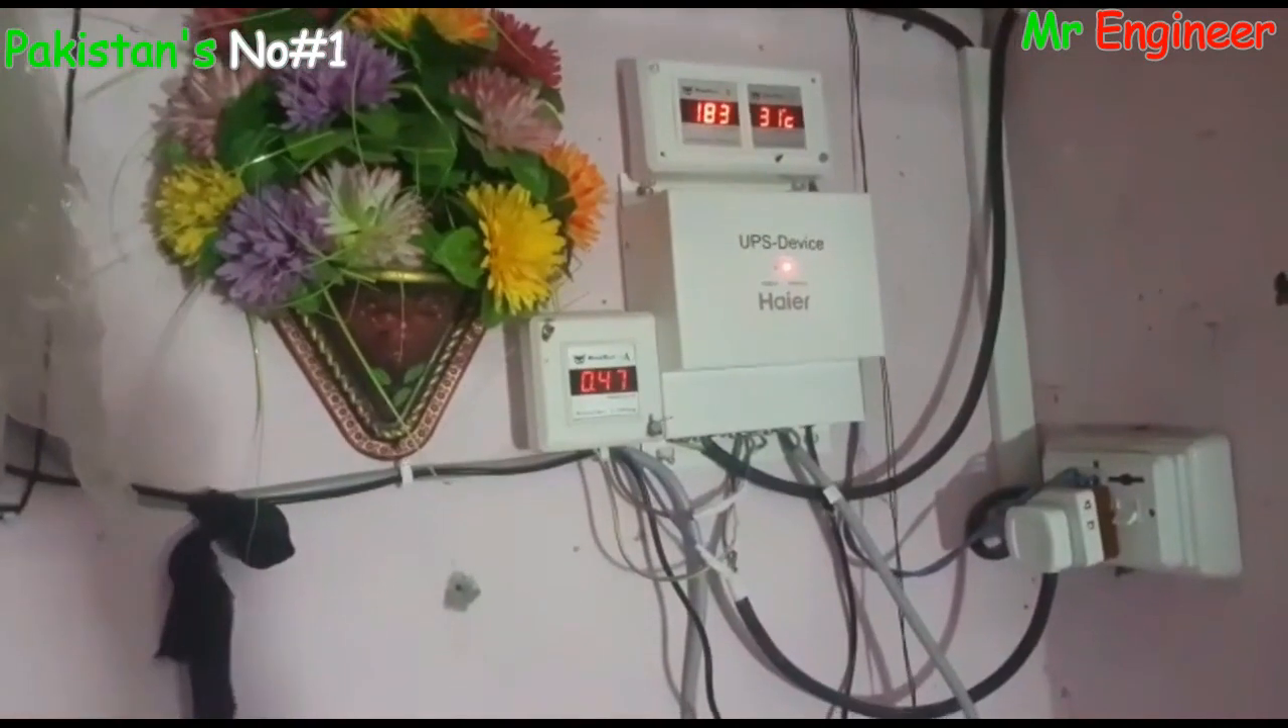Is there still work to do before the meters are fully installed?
No.